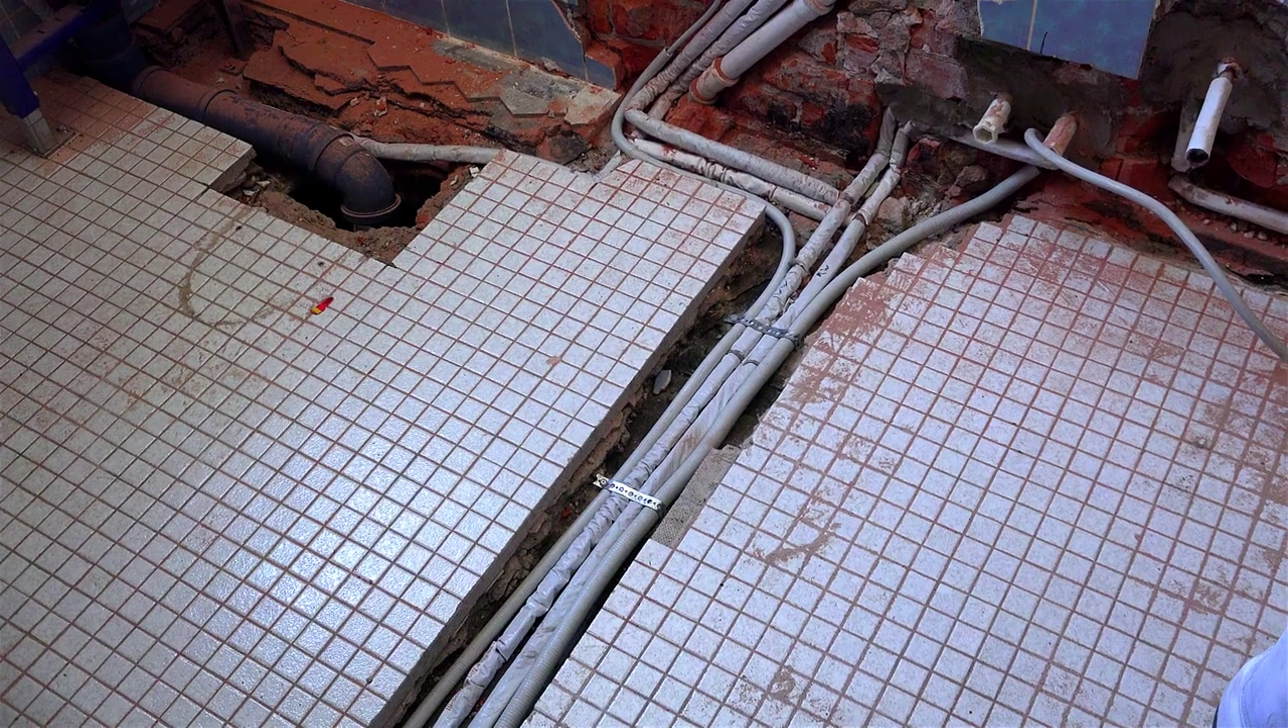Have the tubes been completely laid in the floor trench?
Yes.